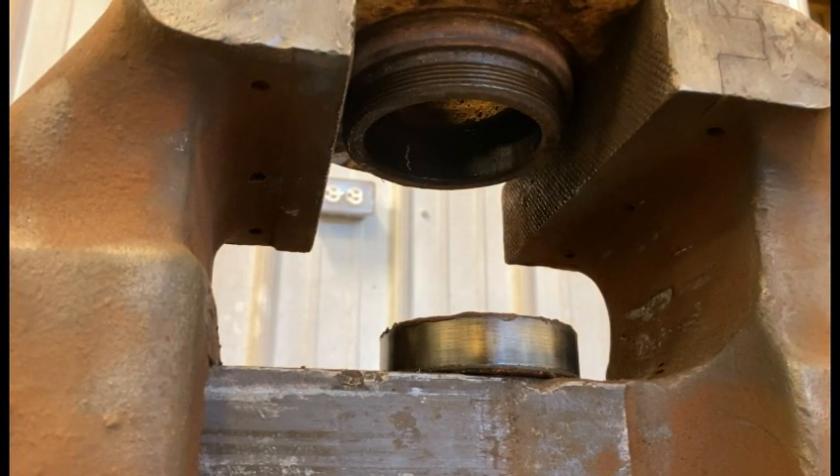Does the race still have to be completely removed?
No.